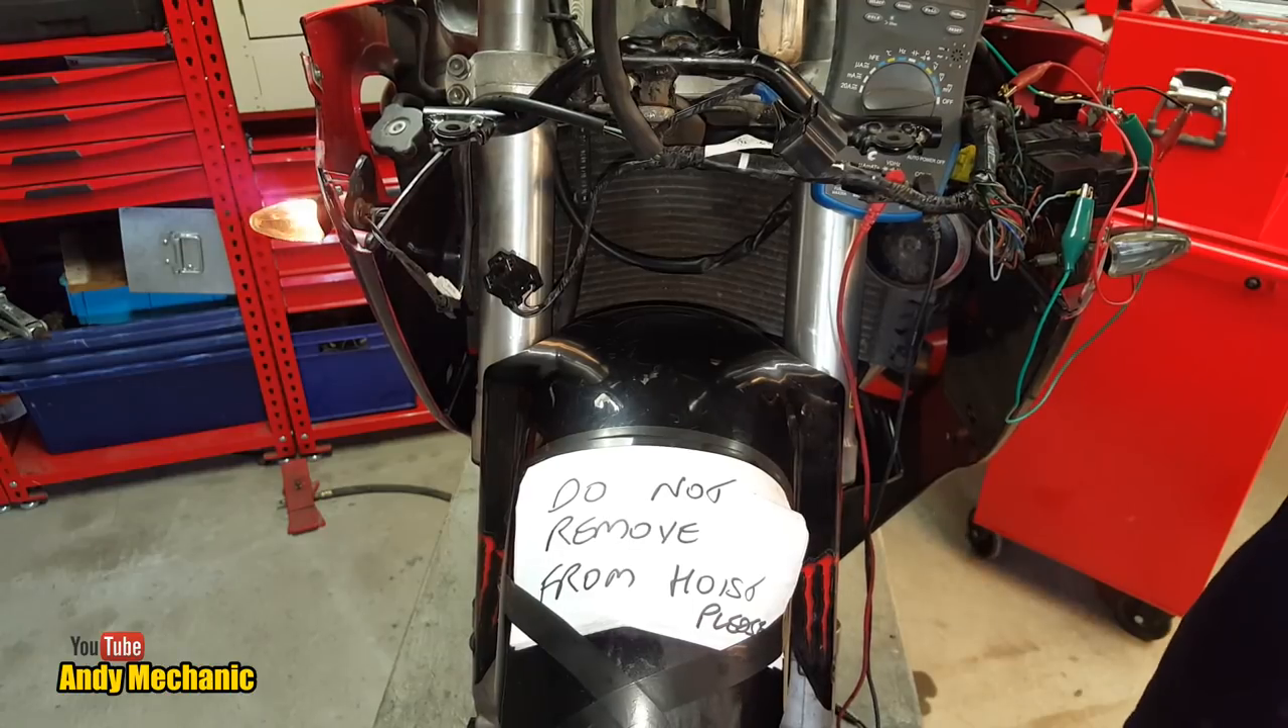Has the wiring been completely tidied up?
No.